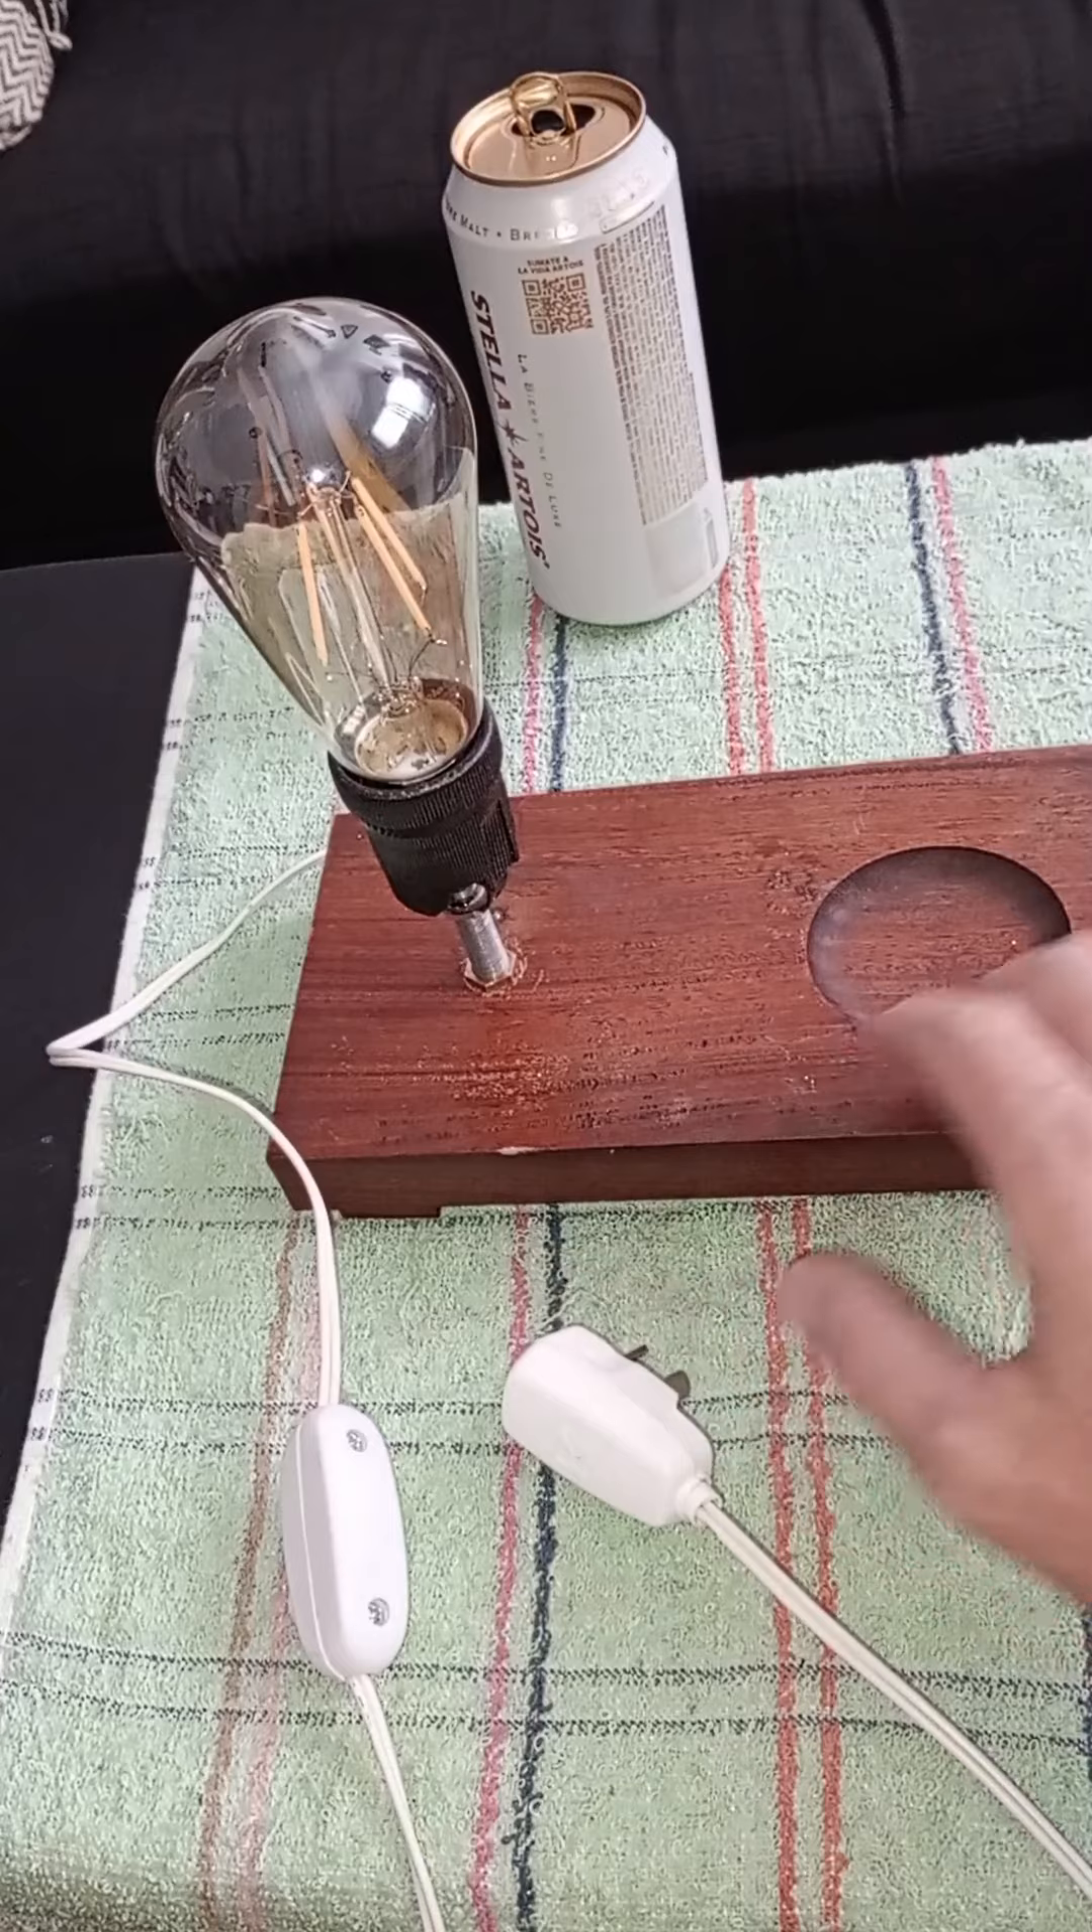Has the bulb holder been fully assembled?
Yes.